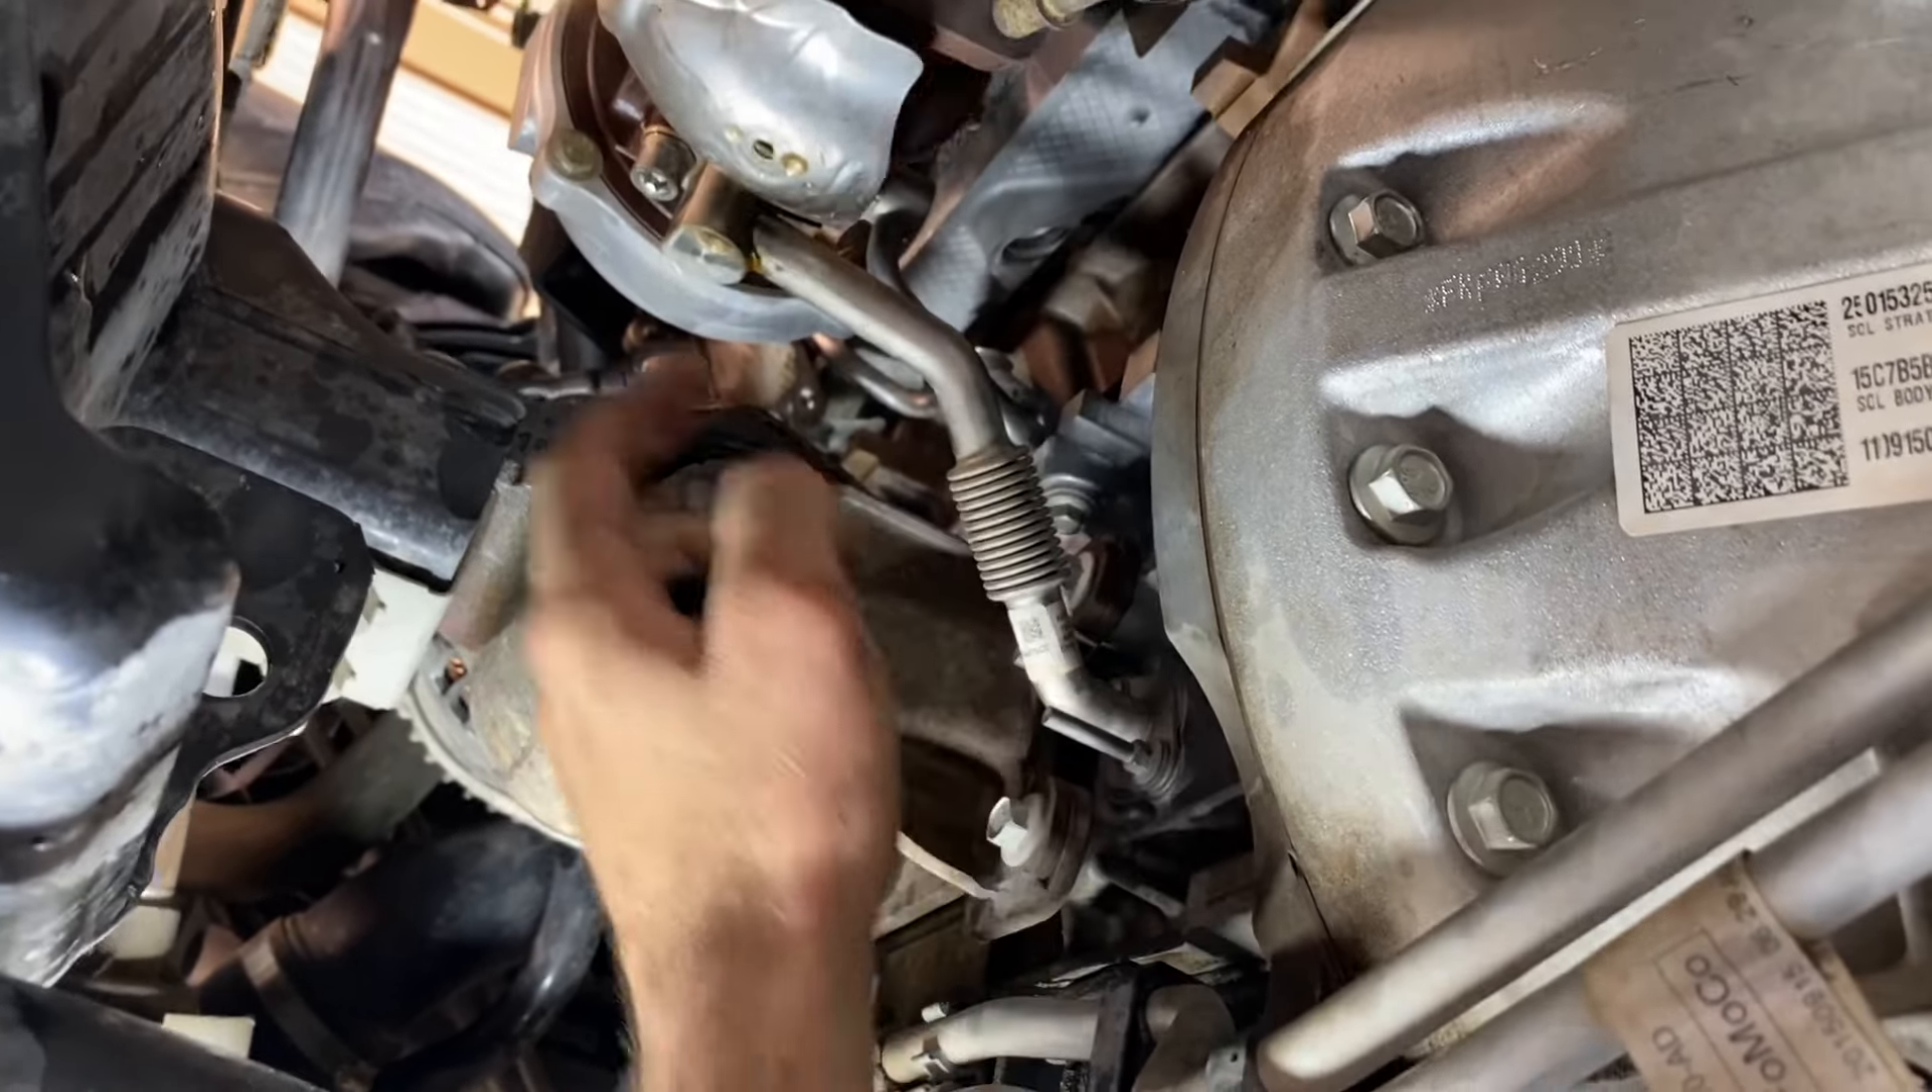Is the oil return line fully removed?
No.